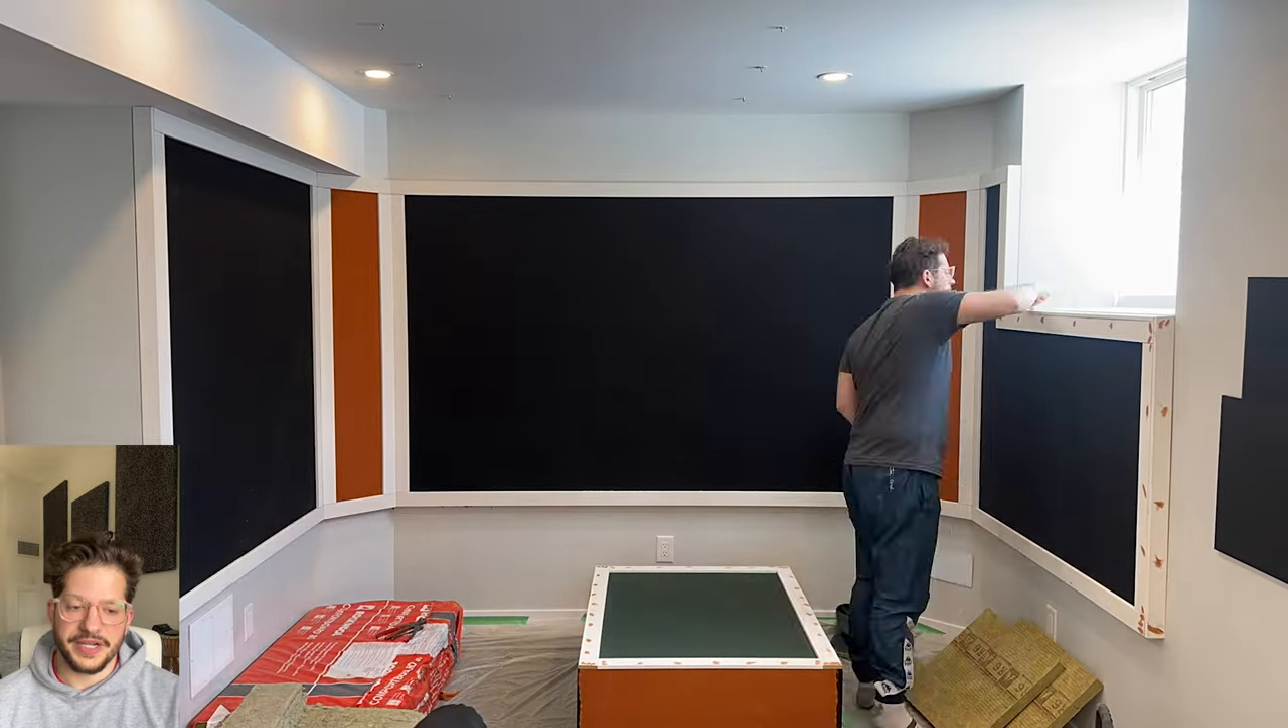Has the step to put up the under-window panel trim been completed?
Yes.